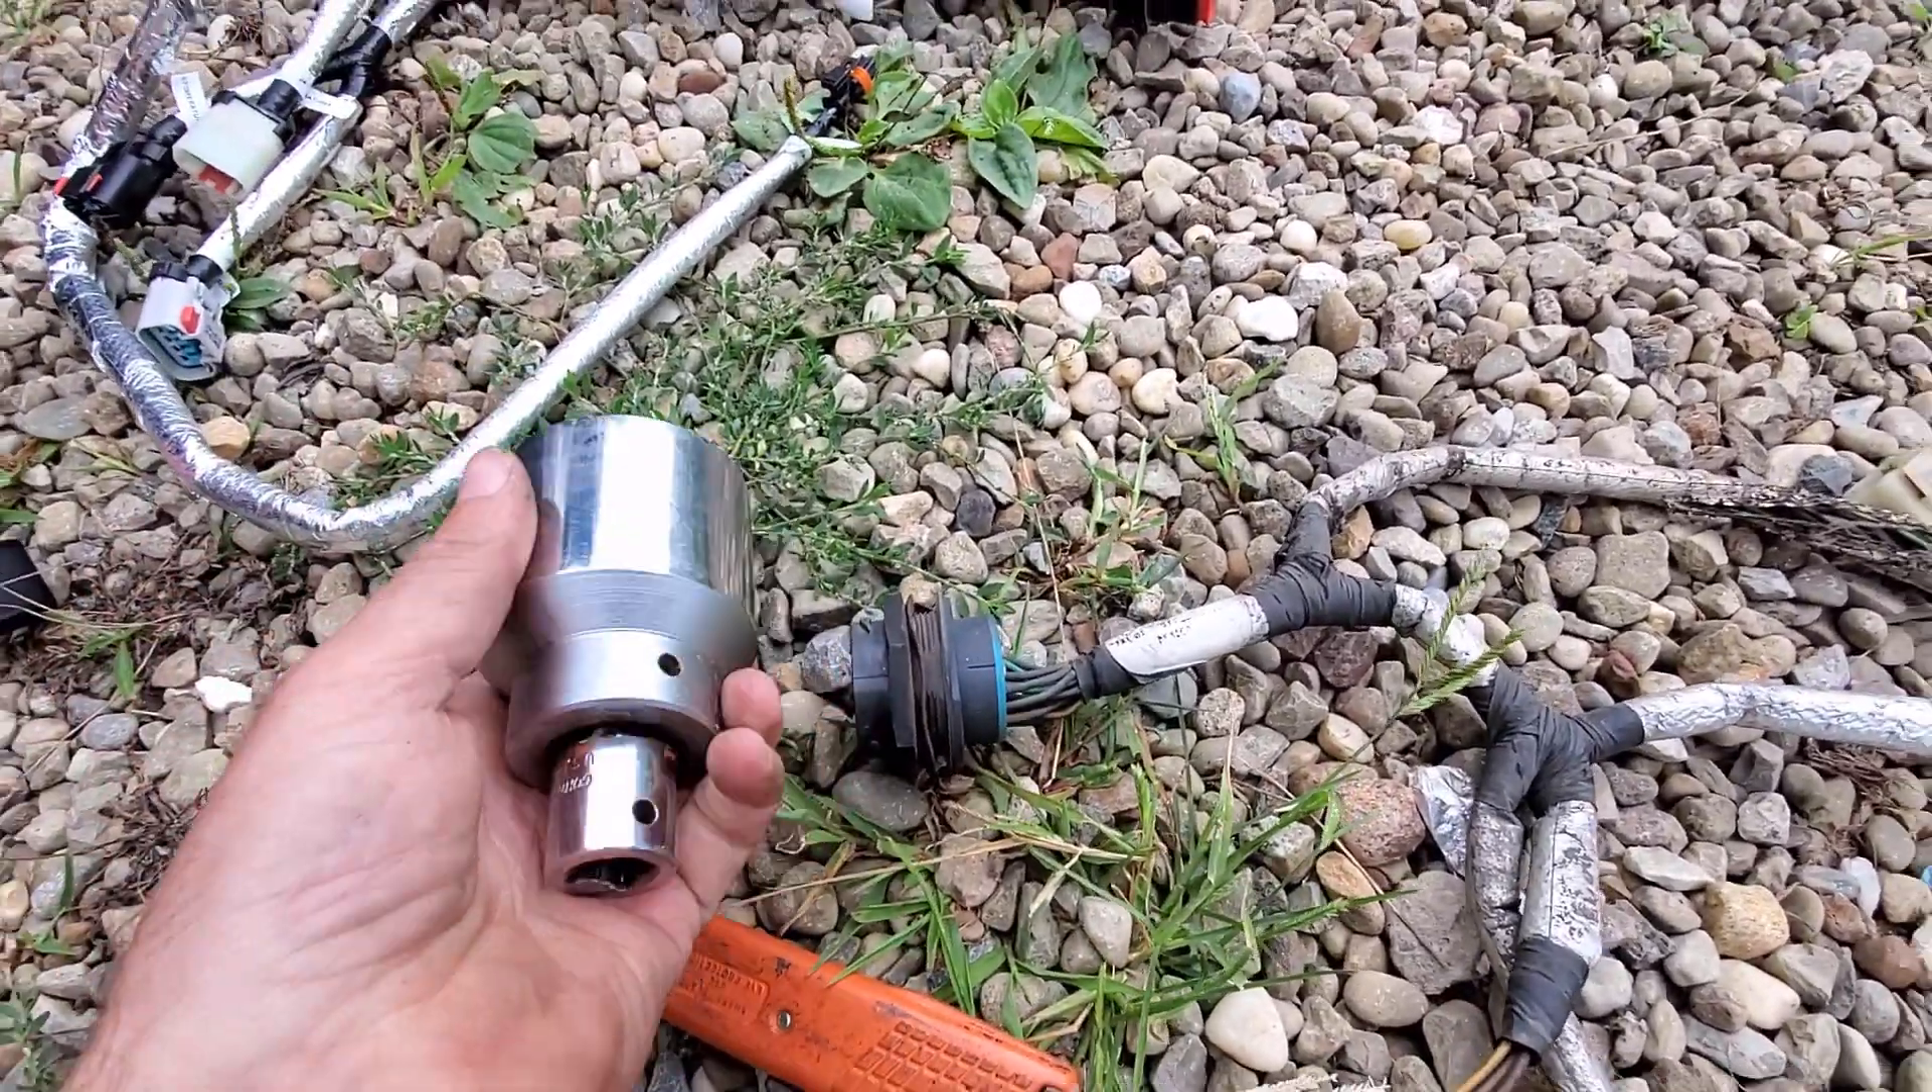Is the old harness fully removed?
Yes.